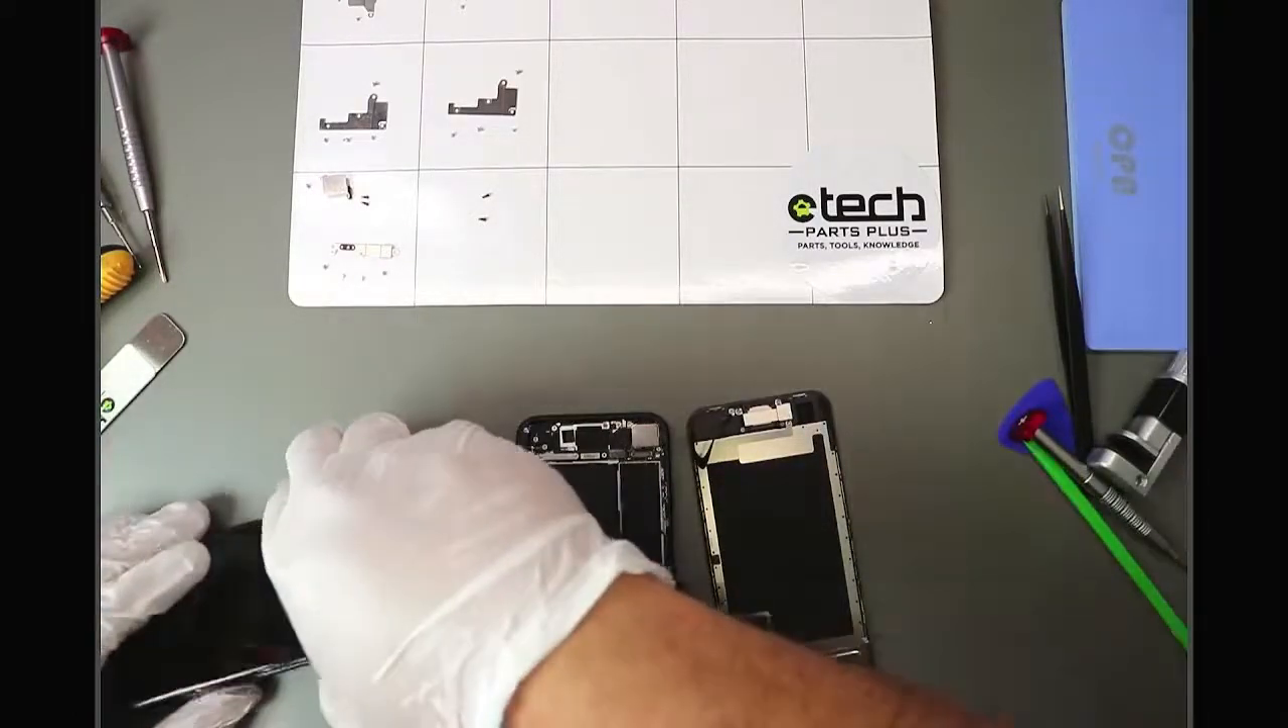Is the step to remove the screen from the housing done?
Yes.